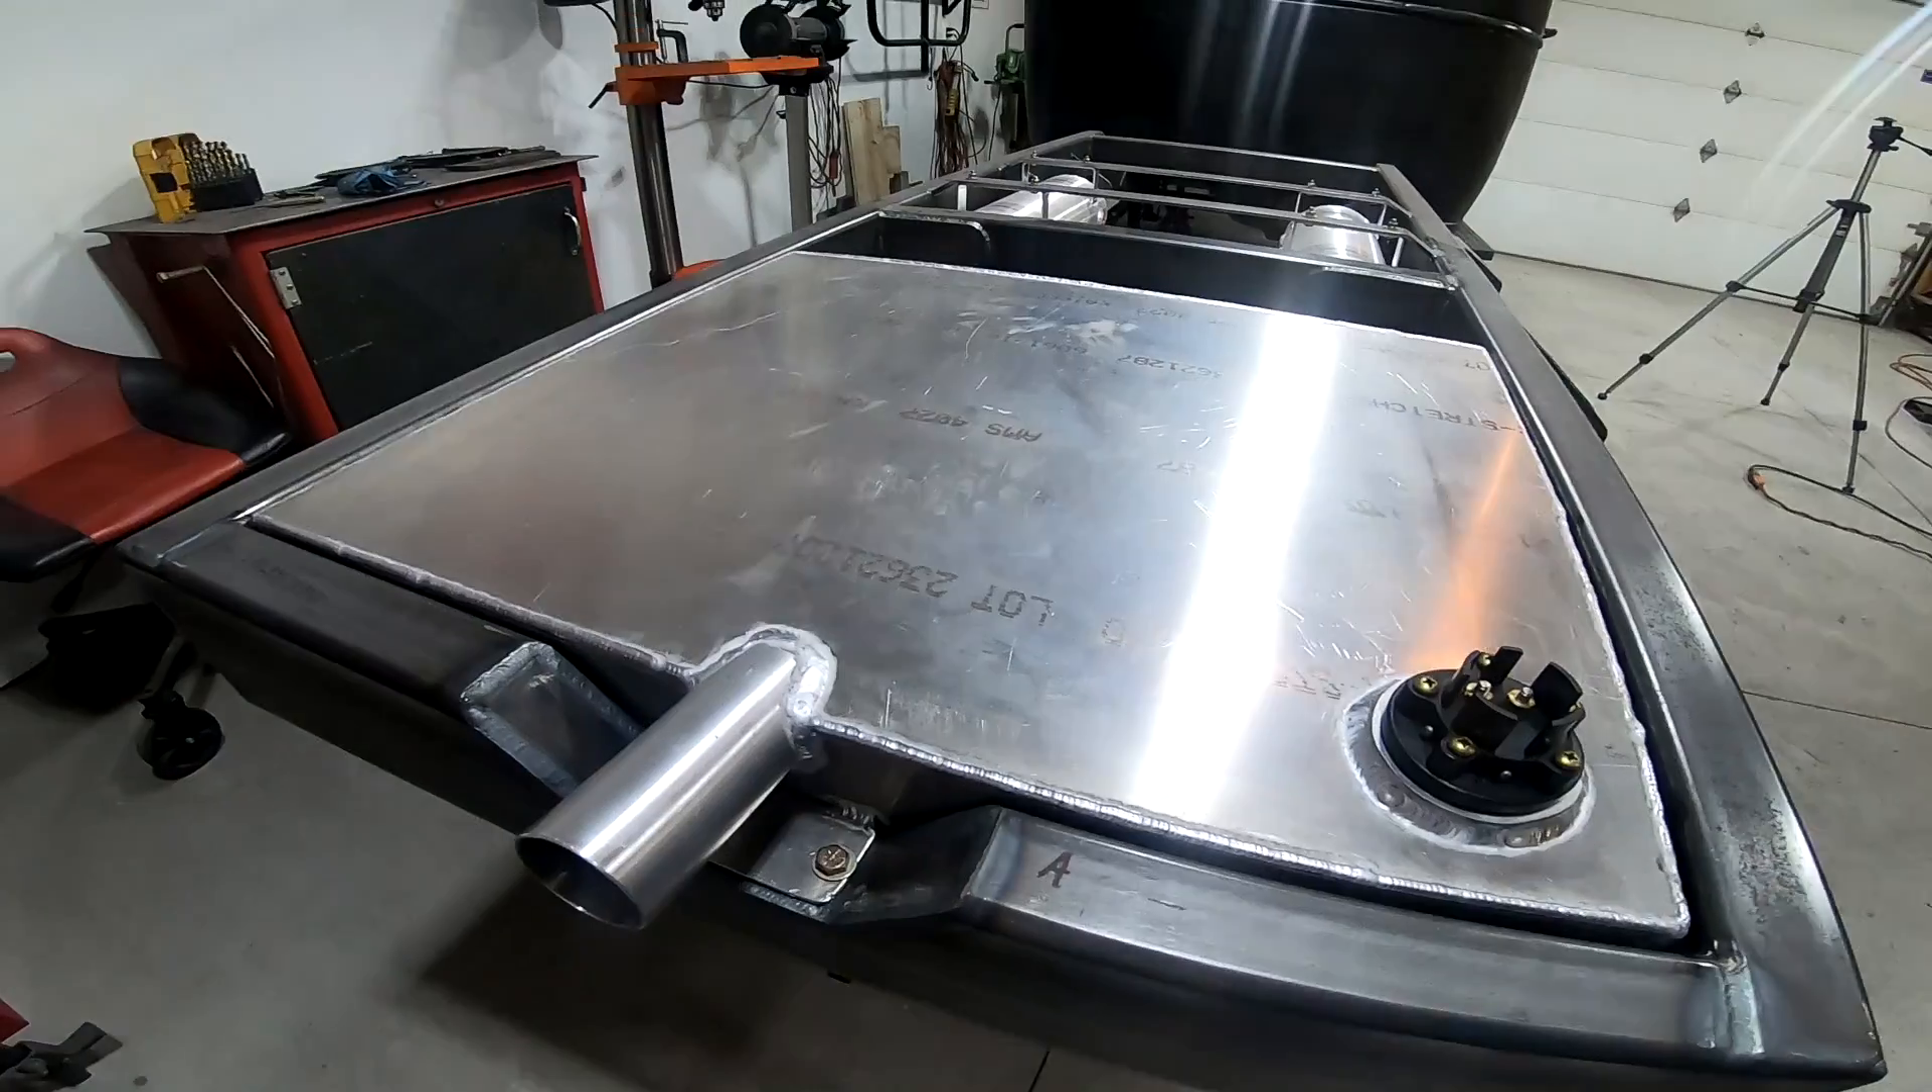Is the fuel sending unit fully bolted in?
Yes.